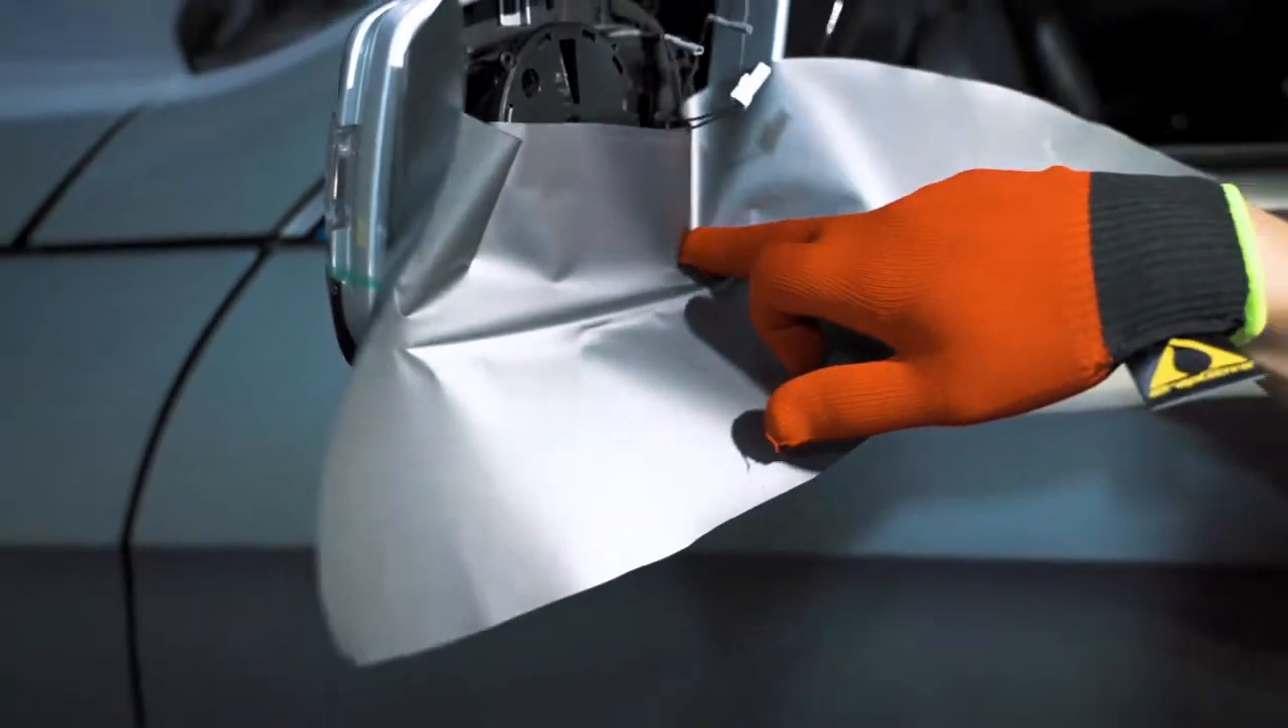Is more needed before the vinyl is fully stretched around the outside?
Yes.